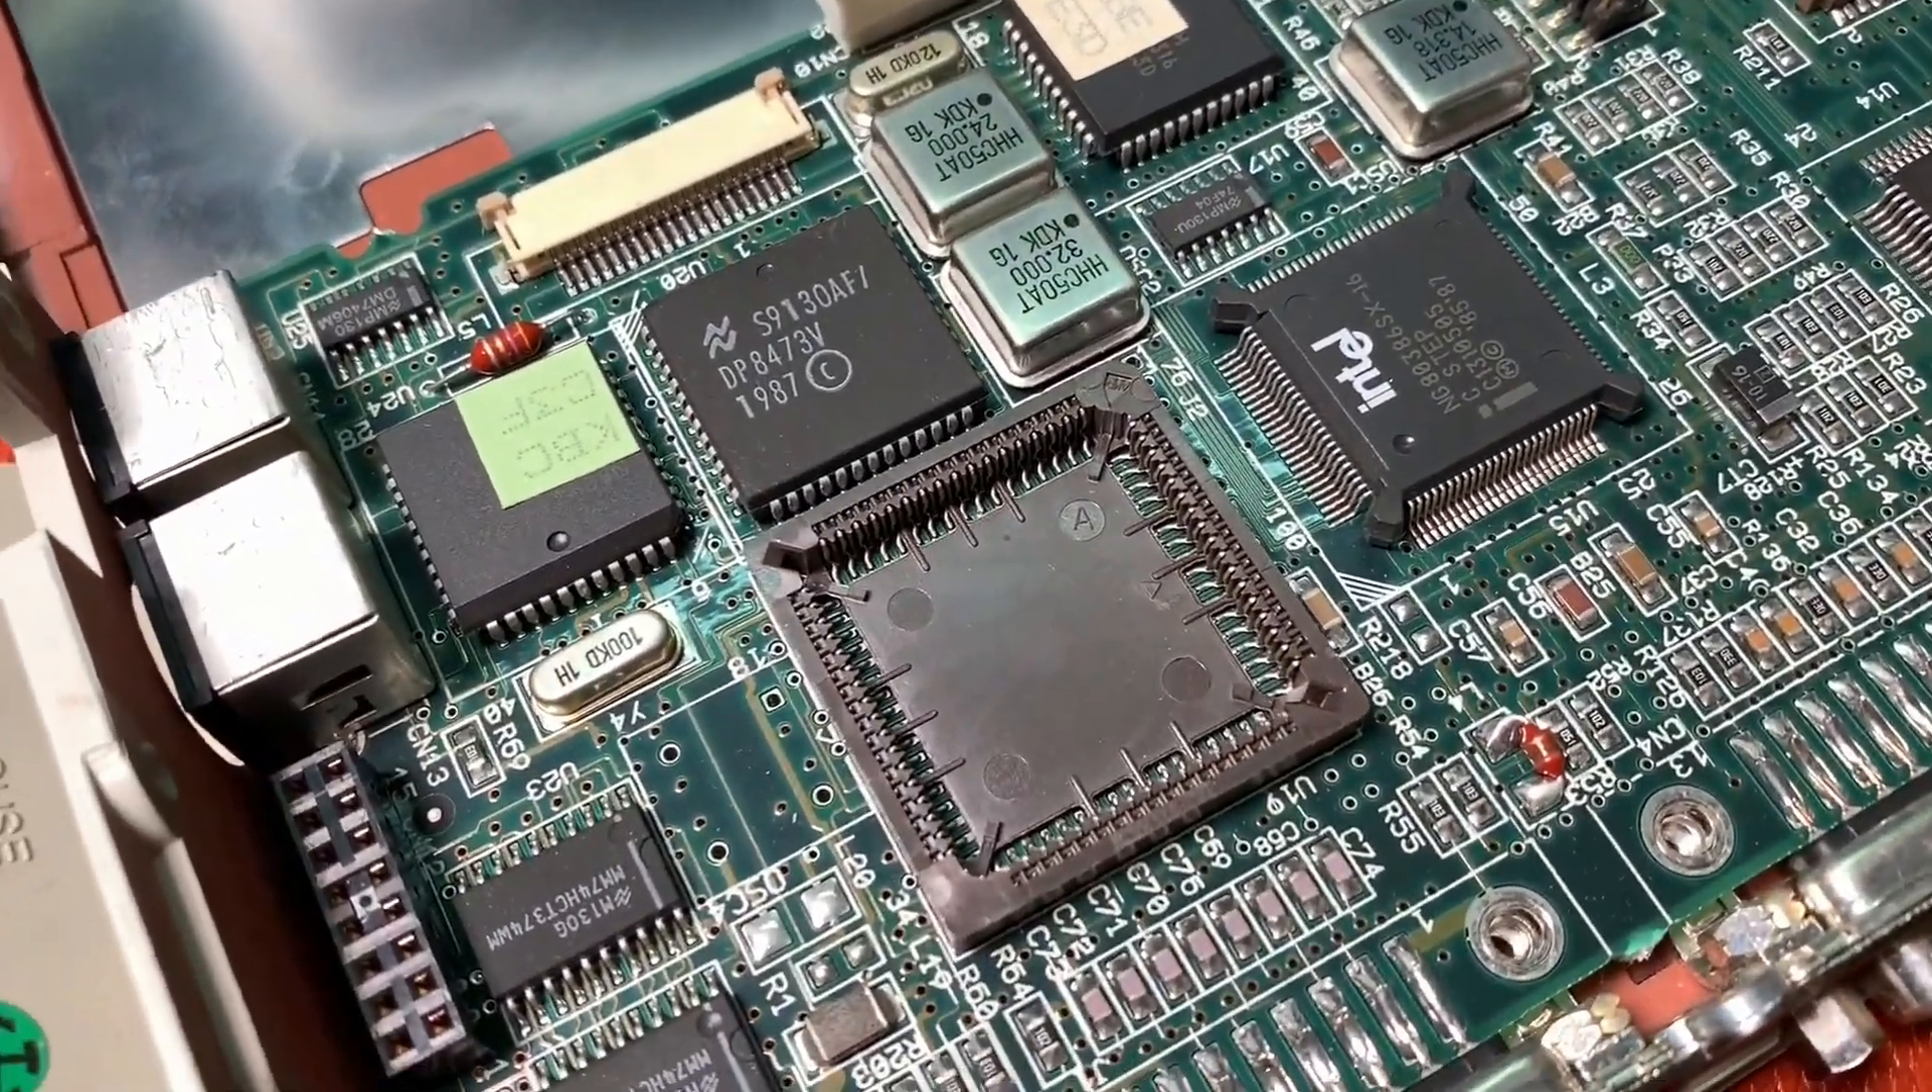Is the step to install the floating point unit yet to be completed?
Yes.